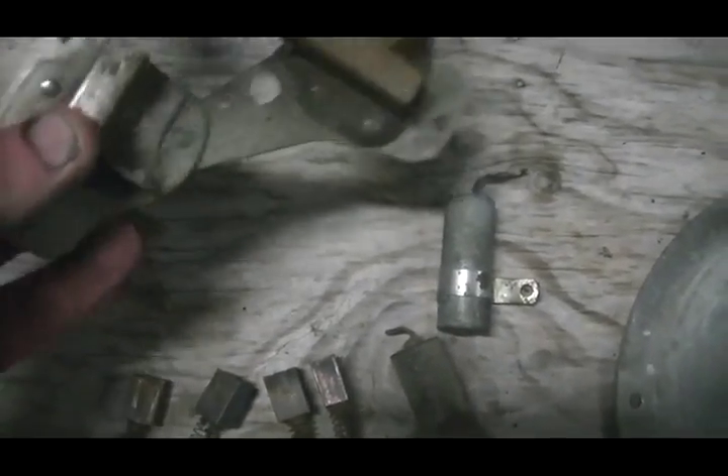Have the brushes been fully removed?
Yes.